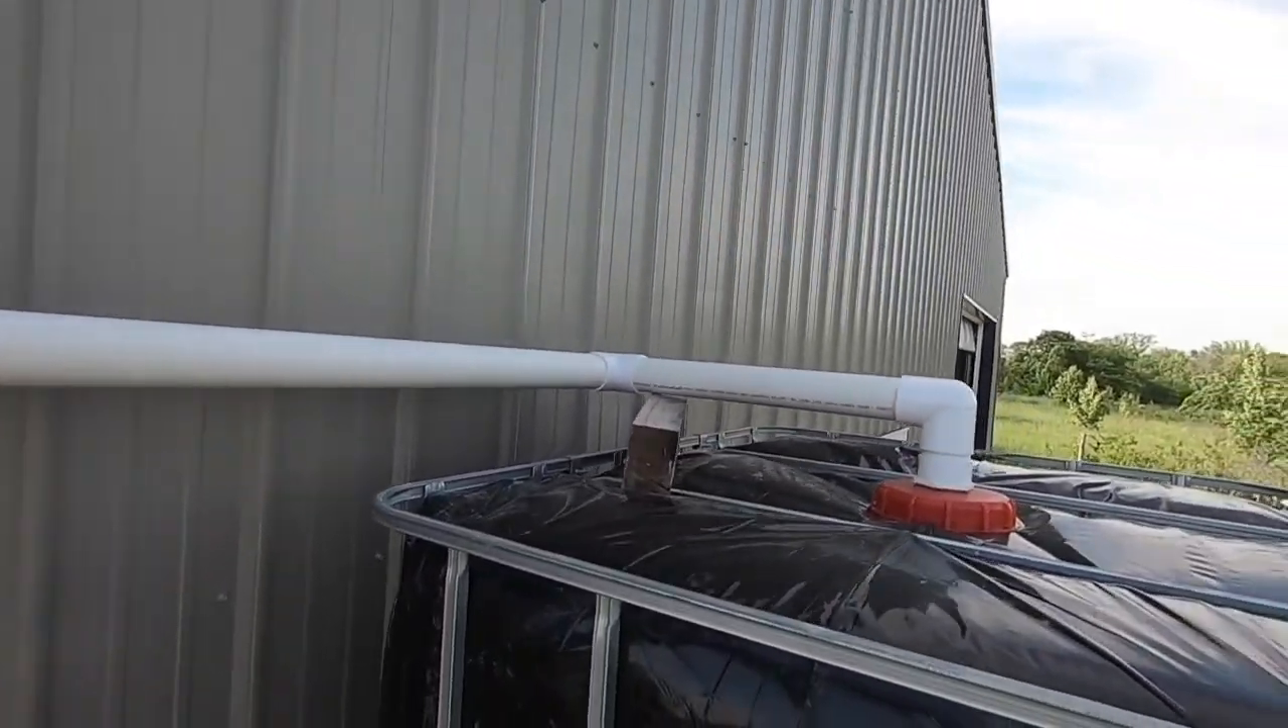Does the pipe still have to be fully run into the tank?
No.